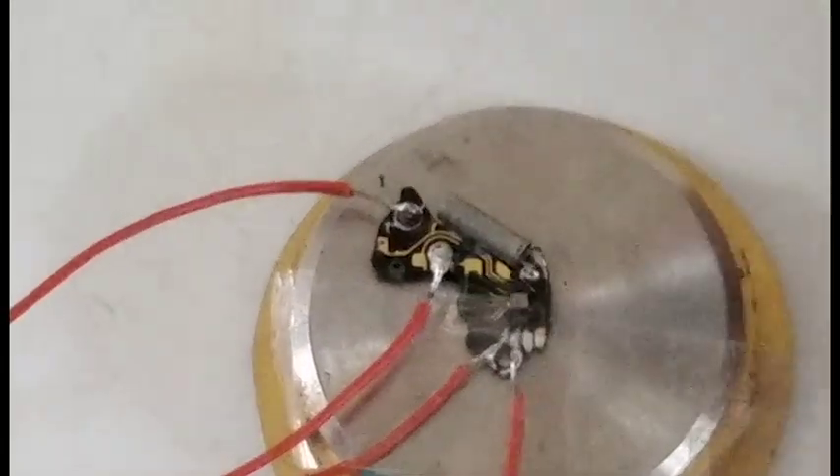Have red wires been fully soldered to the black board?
Yes.